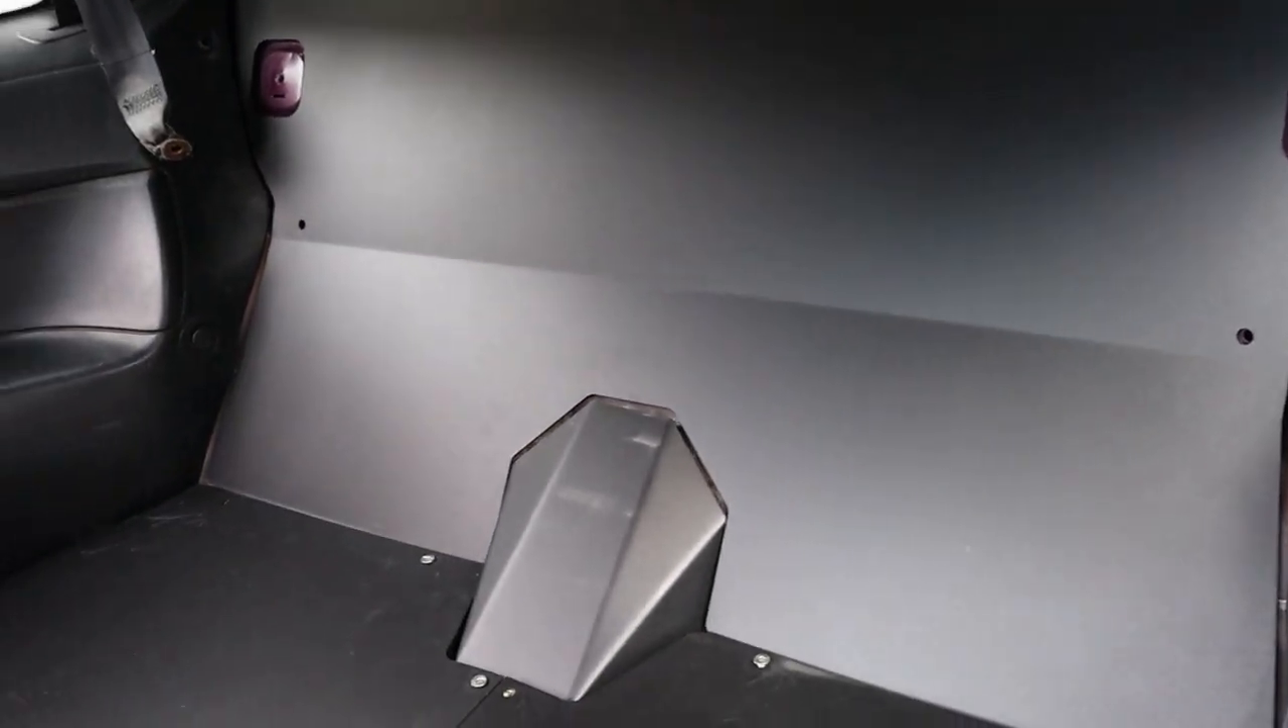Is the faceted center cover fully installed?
Yes.